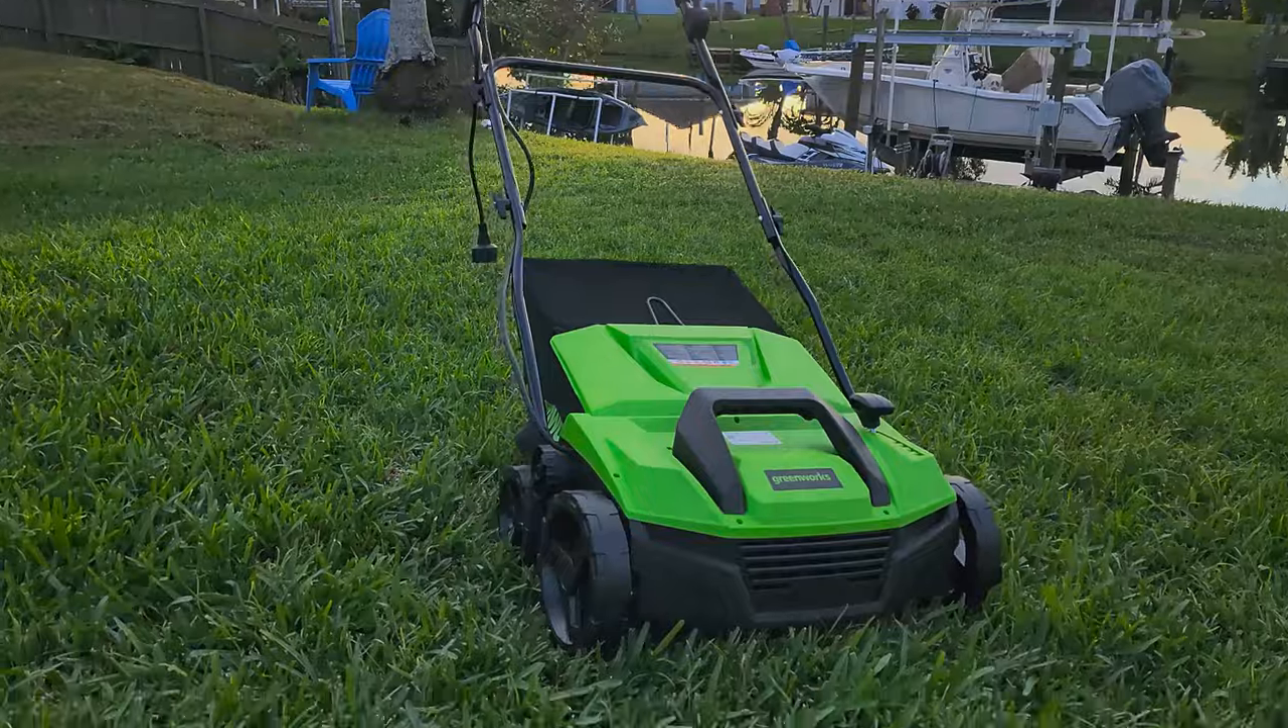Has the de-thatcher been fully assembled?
Yes.